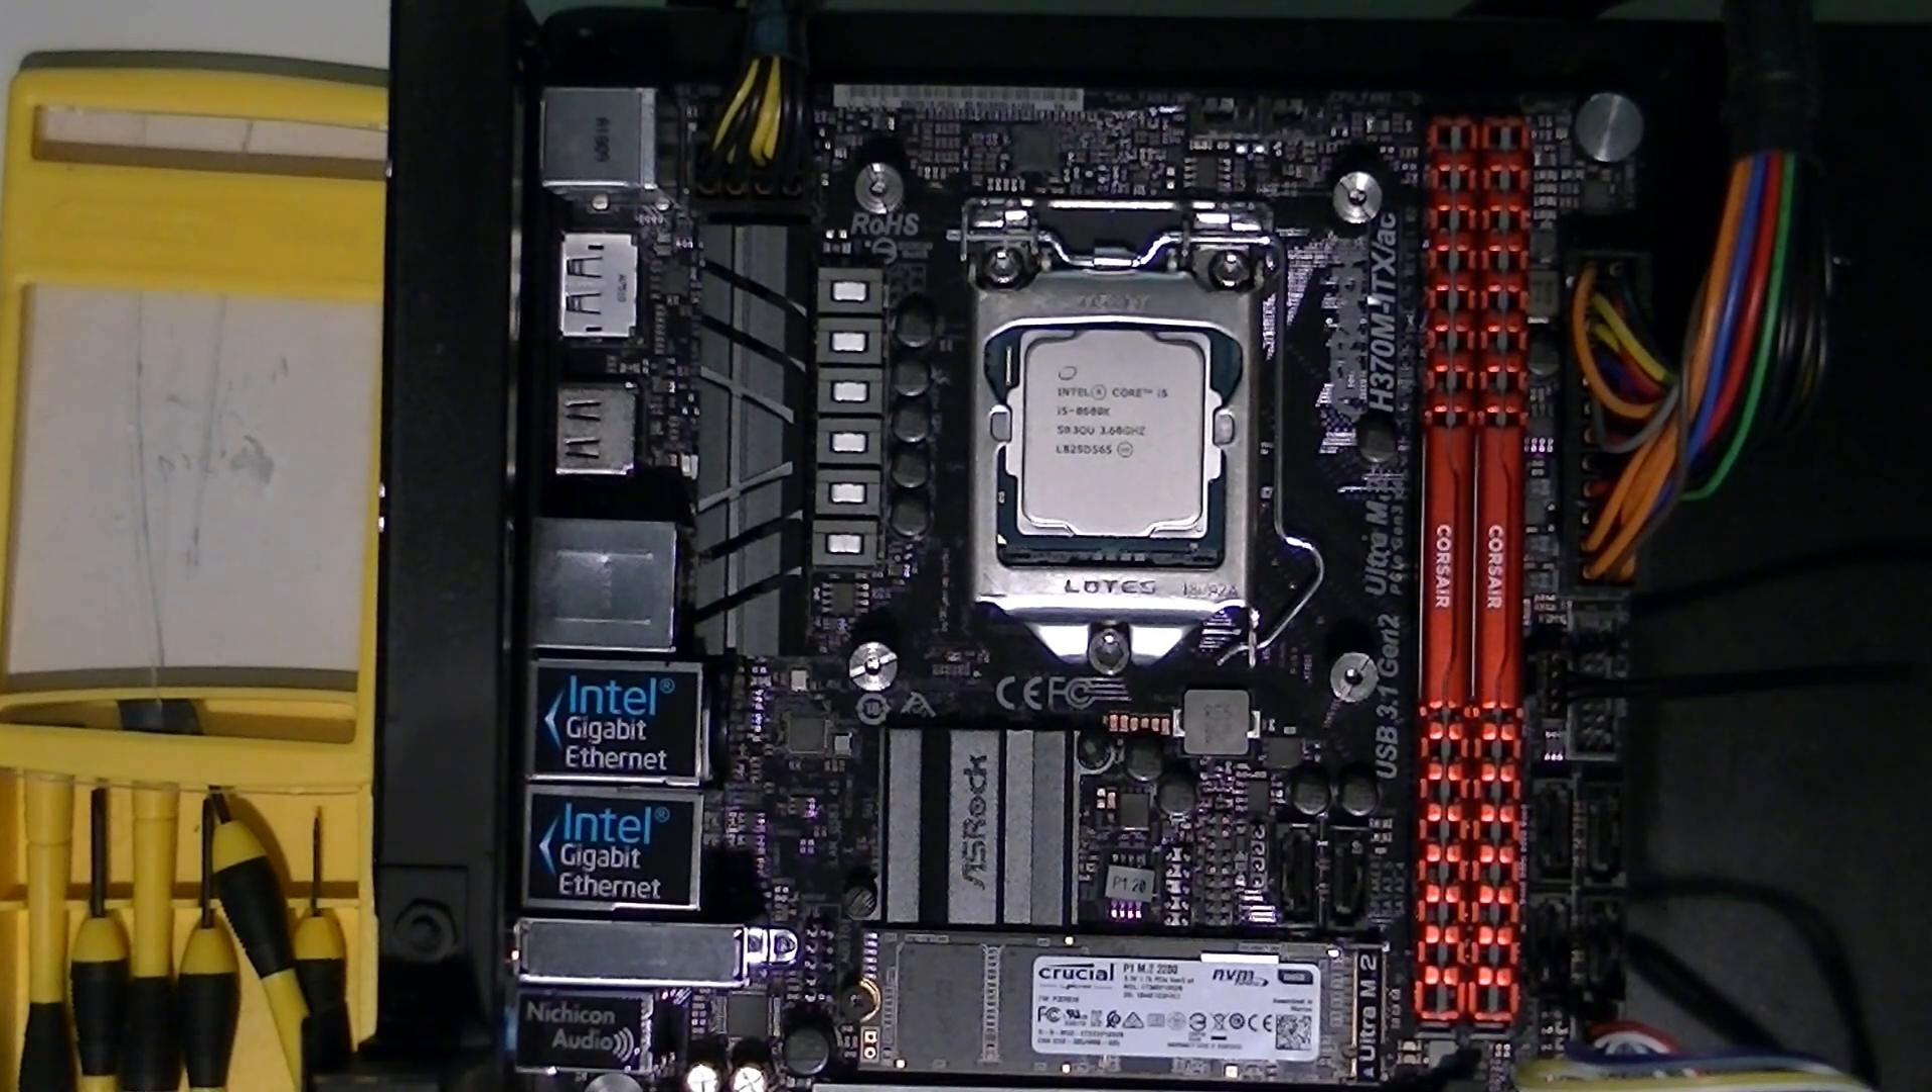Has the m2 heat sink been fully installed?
No.